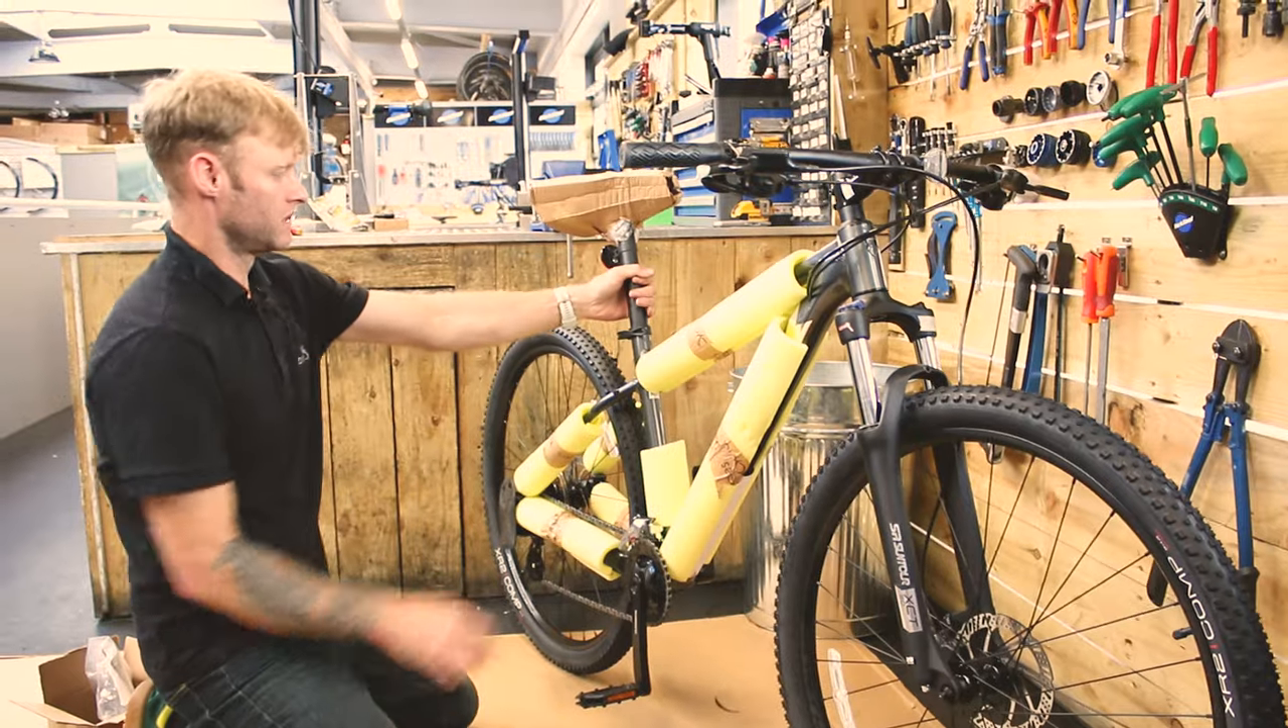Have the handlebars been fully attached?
Yes.